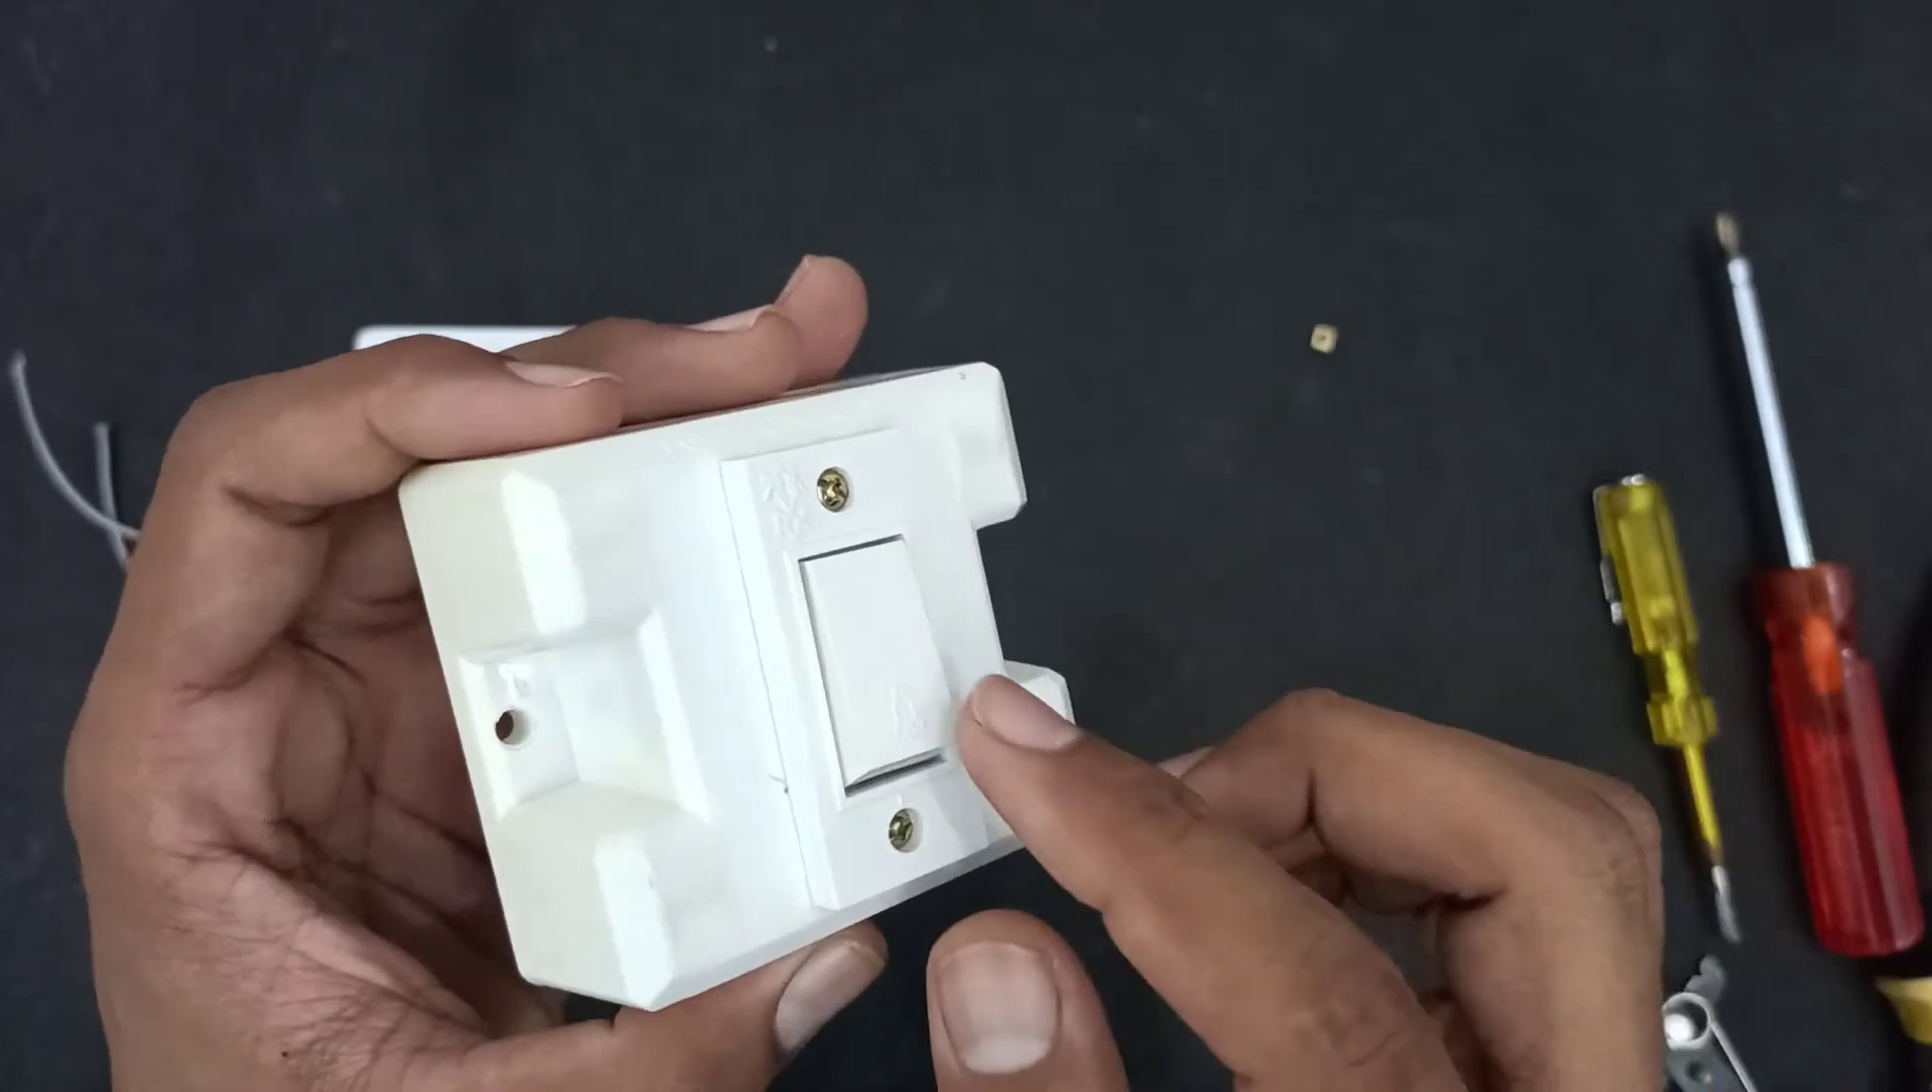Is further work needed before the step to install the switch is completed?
No.